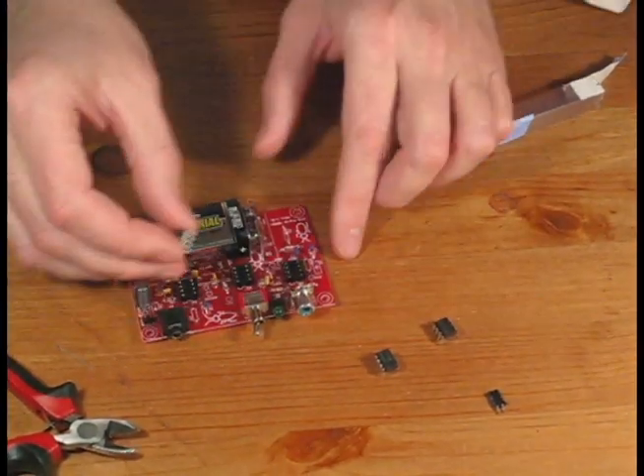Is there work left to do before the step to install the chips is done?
Yes.